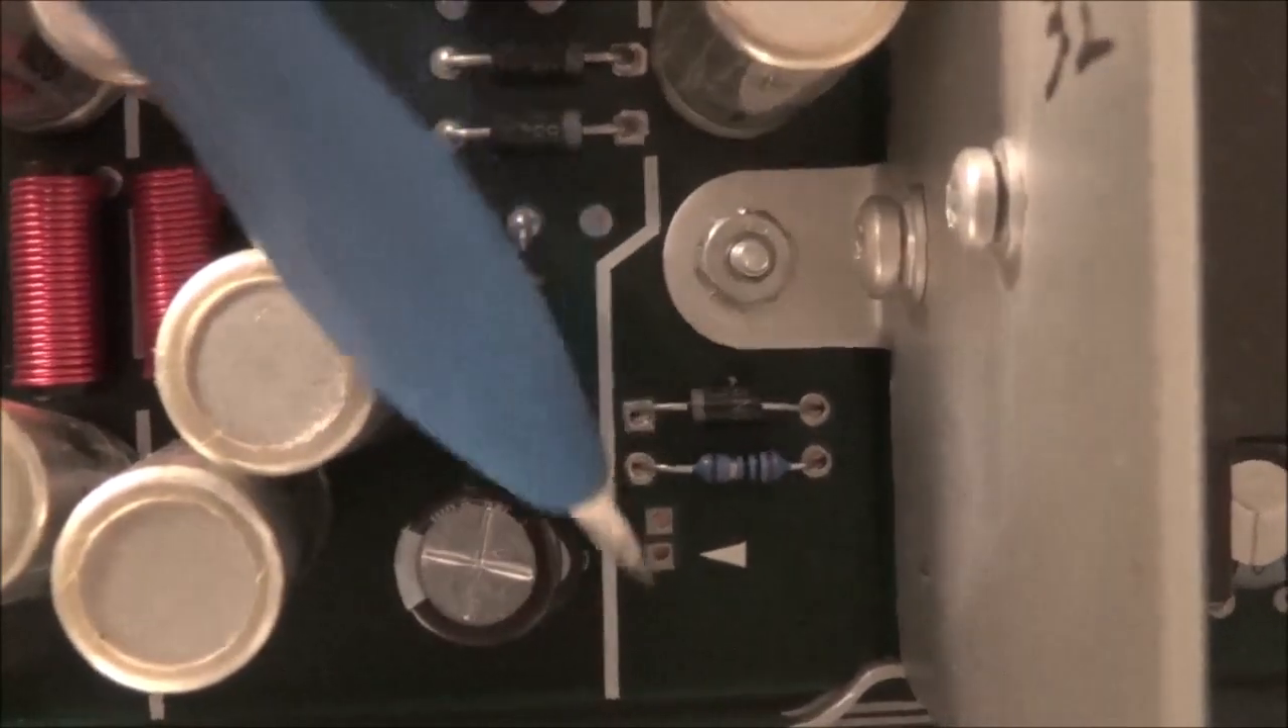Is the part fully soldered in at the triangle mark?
No.